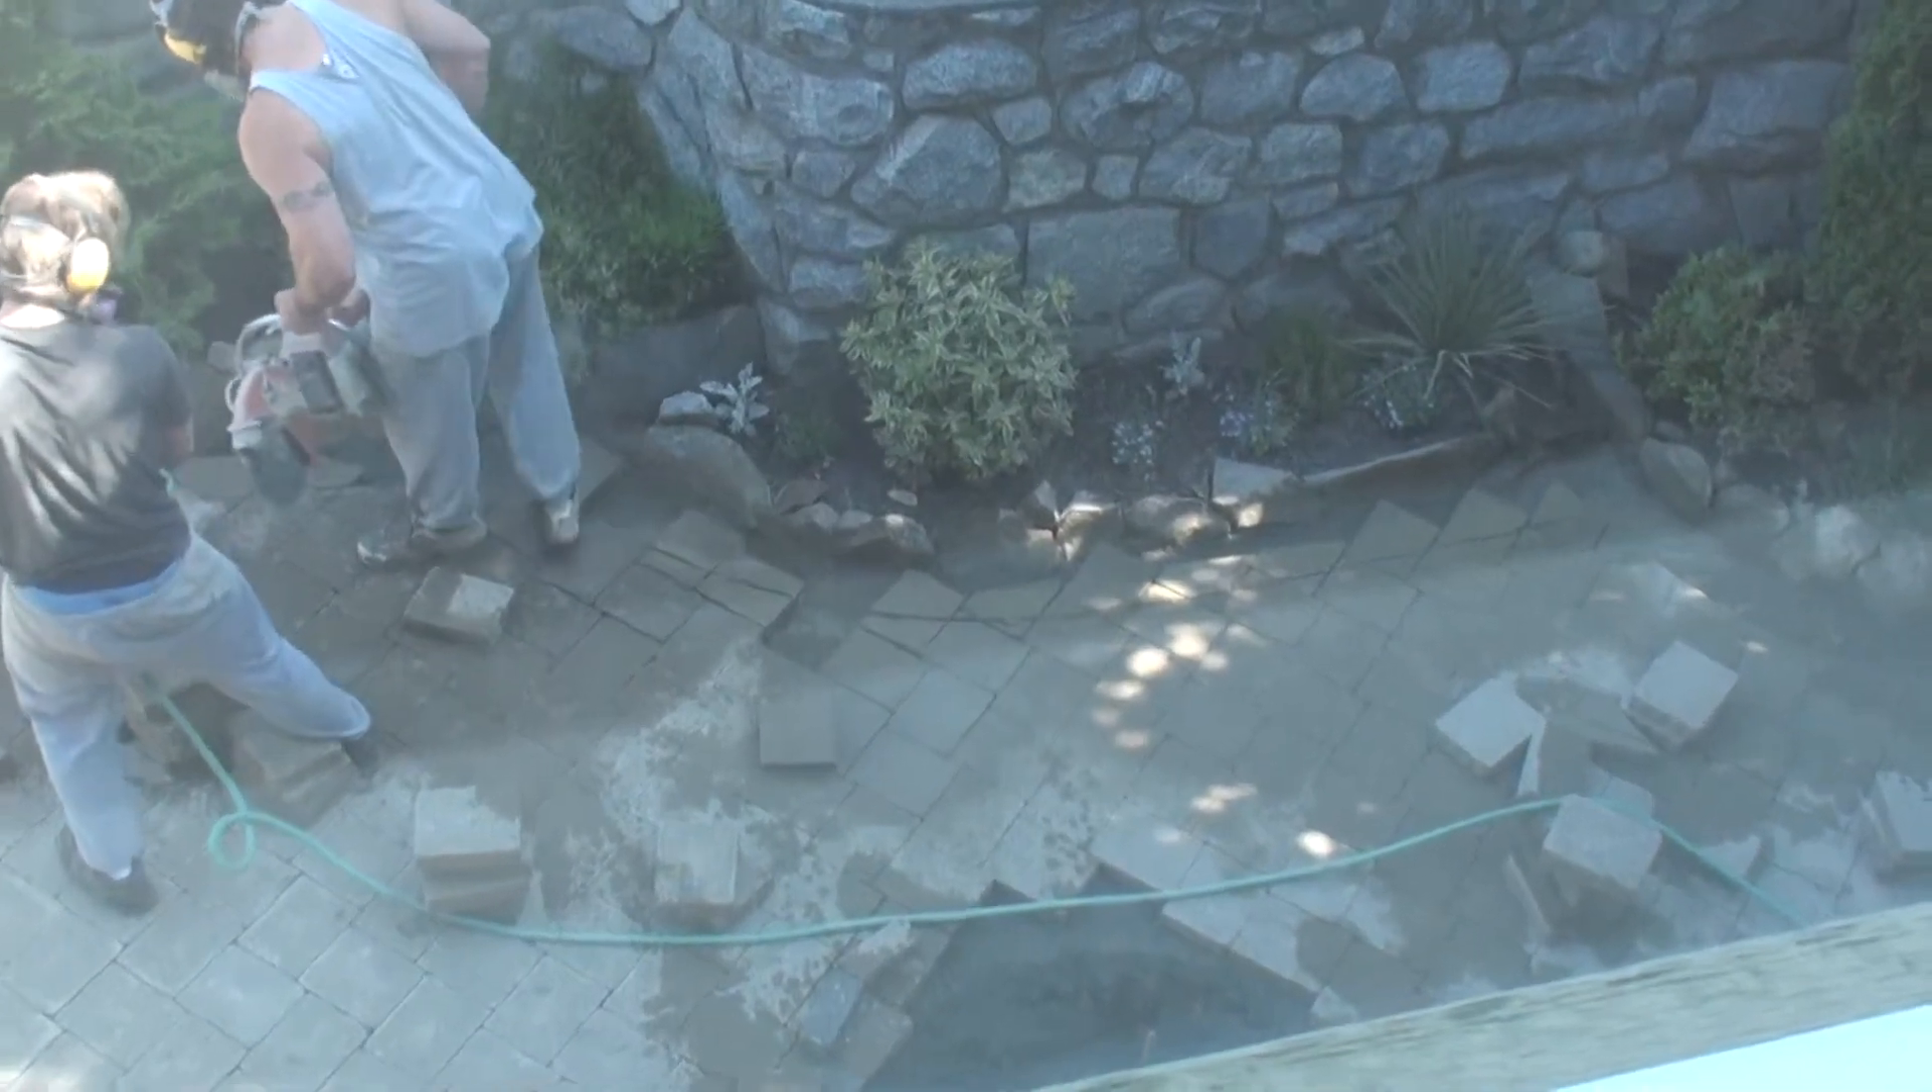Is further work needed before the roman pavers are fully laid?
Yes.